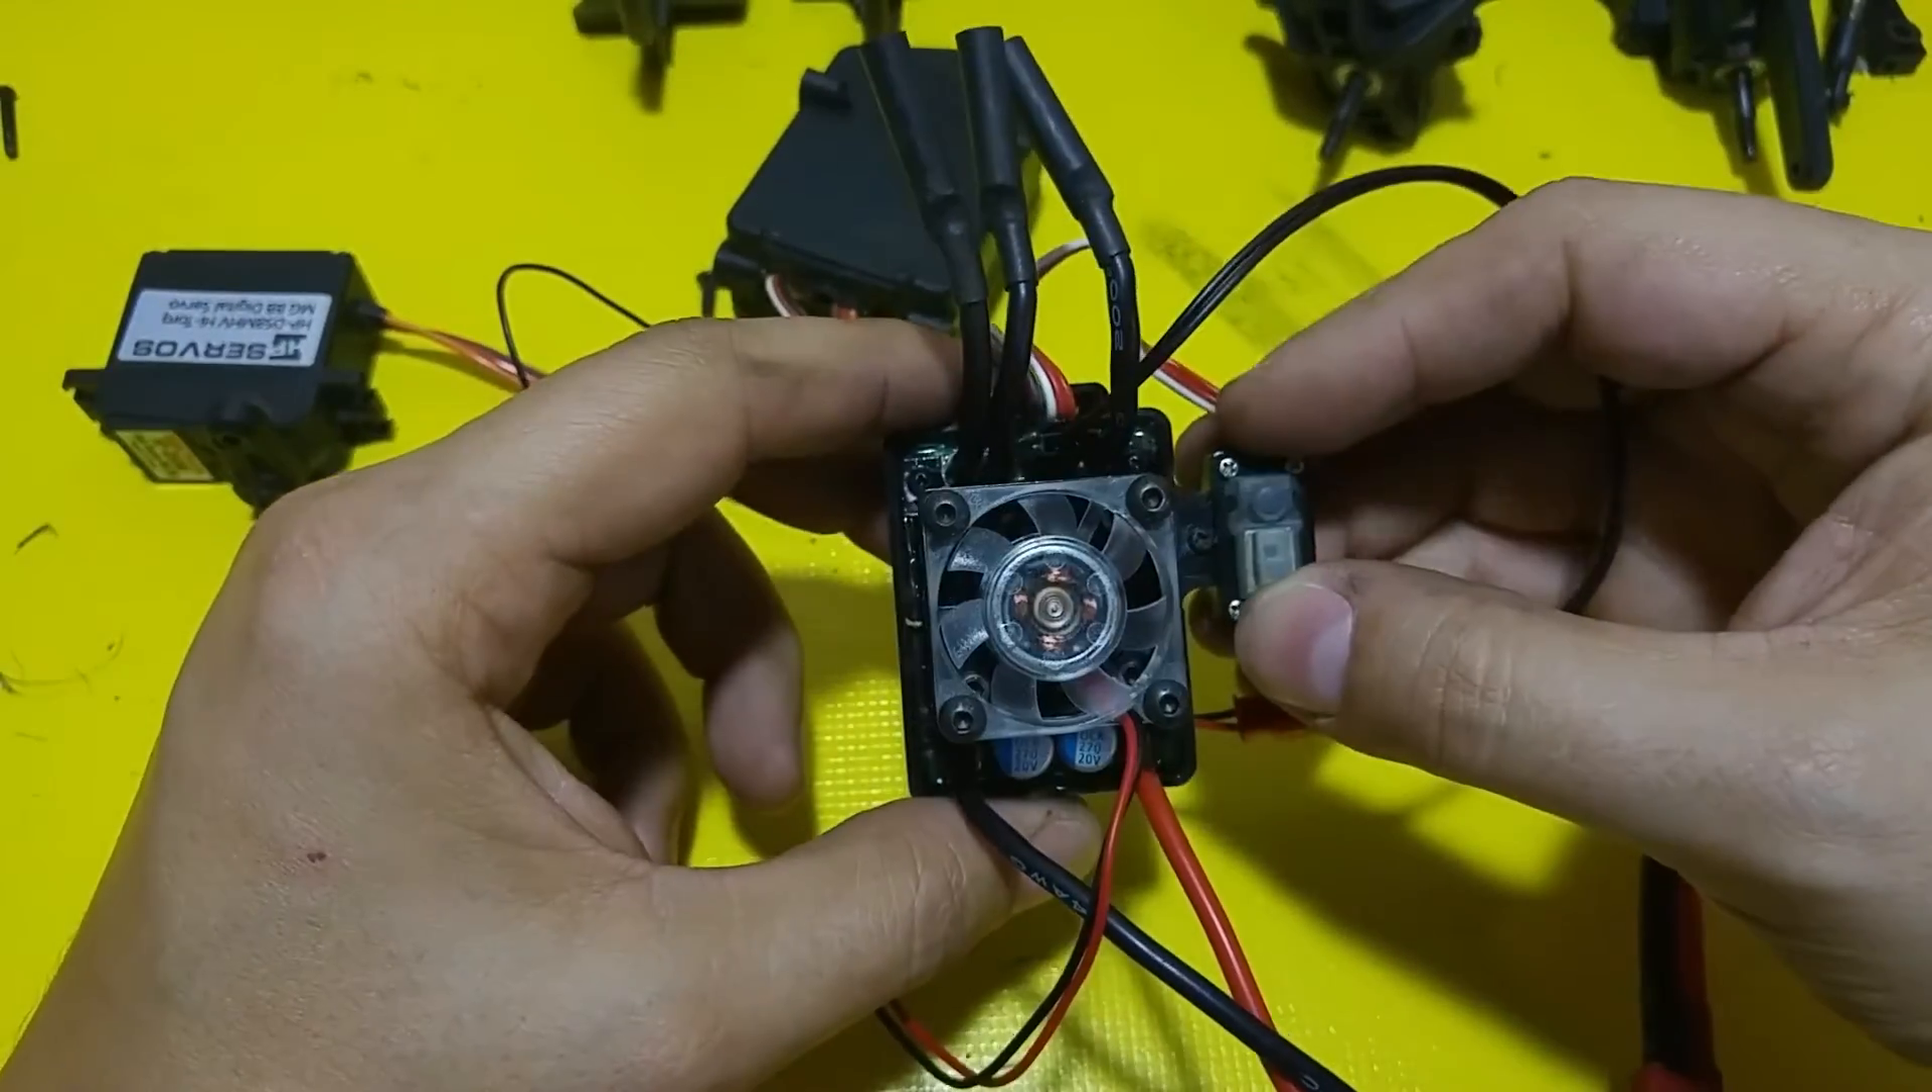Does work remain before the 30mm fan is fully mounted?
No.